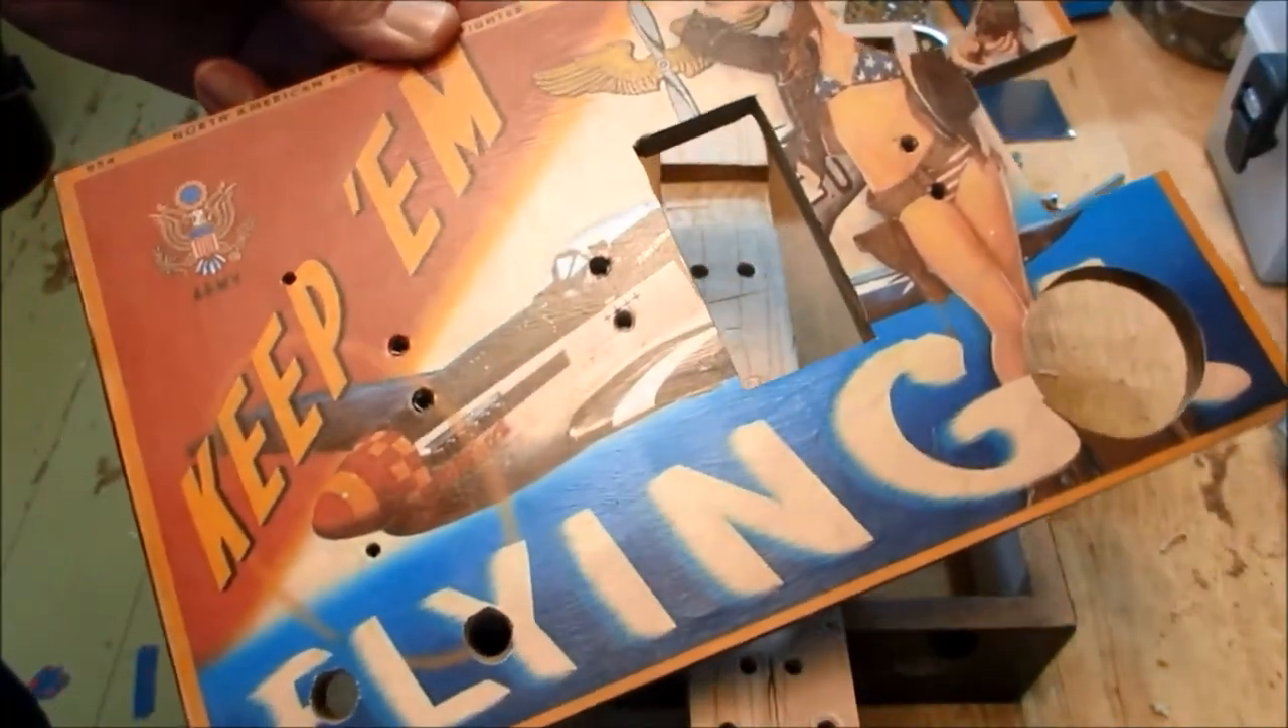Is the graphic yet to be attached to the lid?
No.